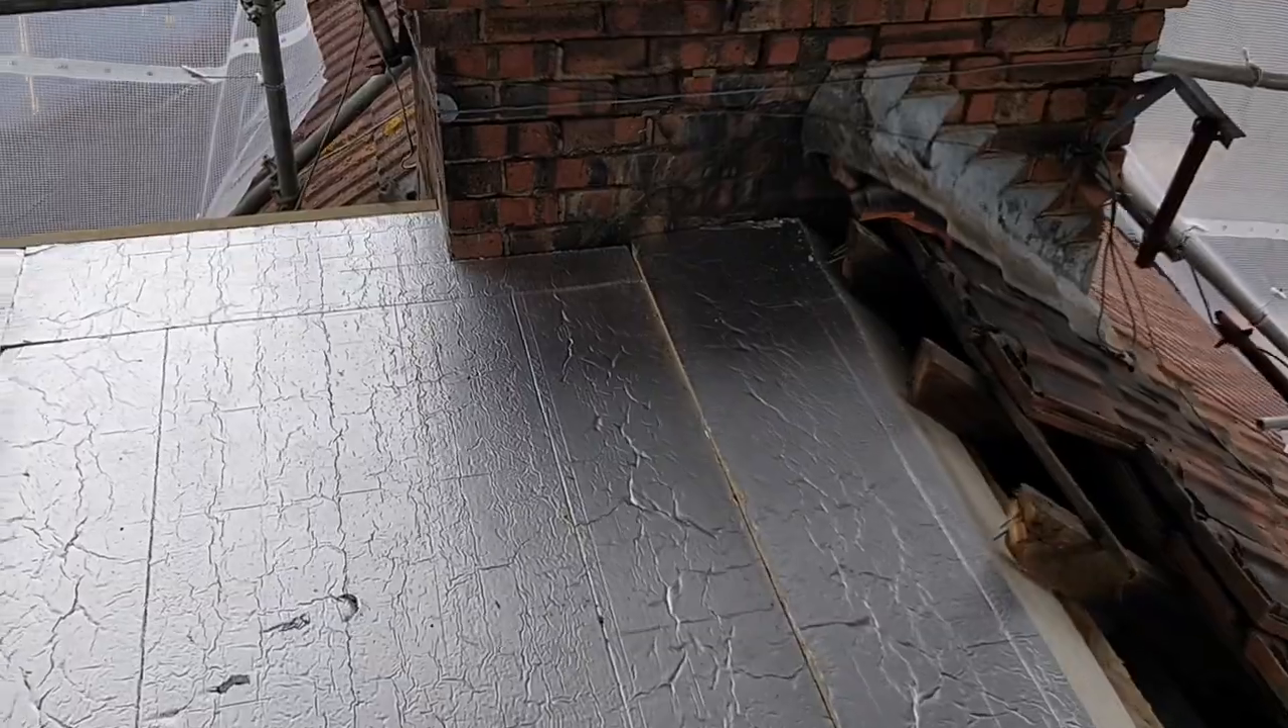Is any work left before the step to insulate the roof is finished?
No.